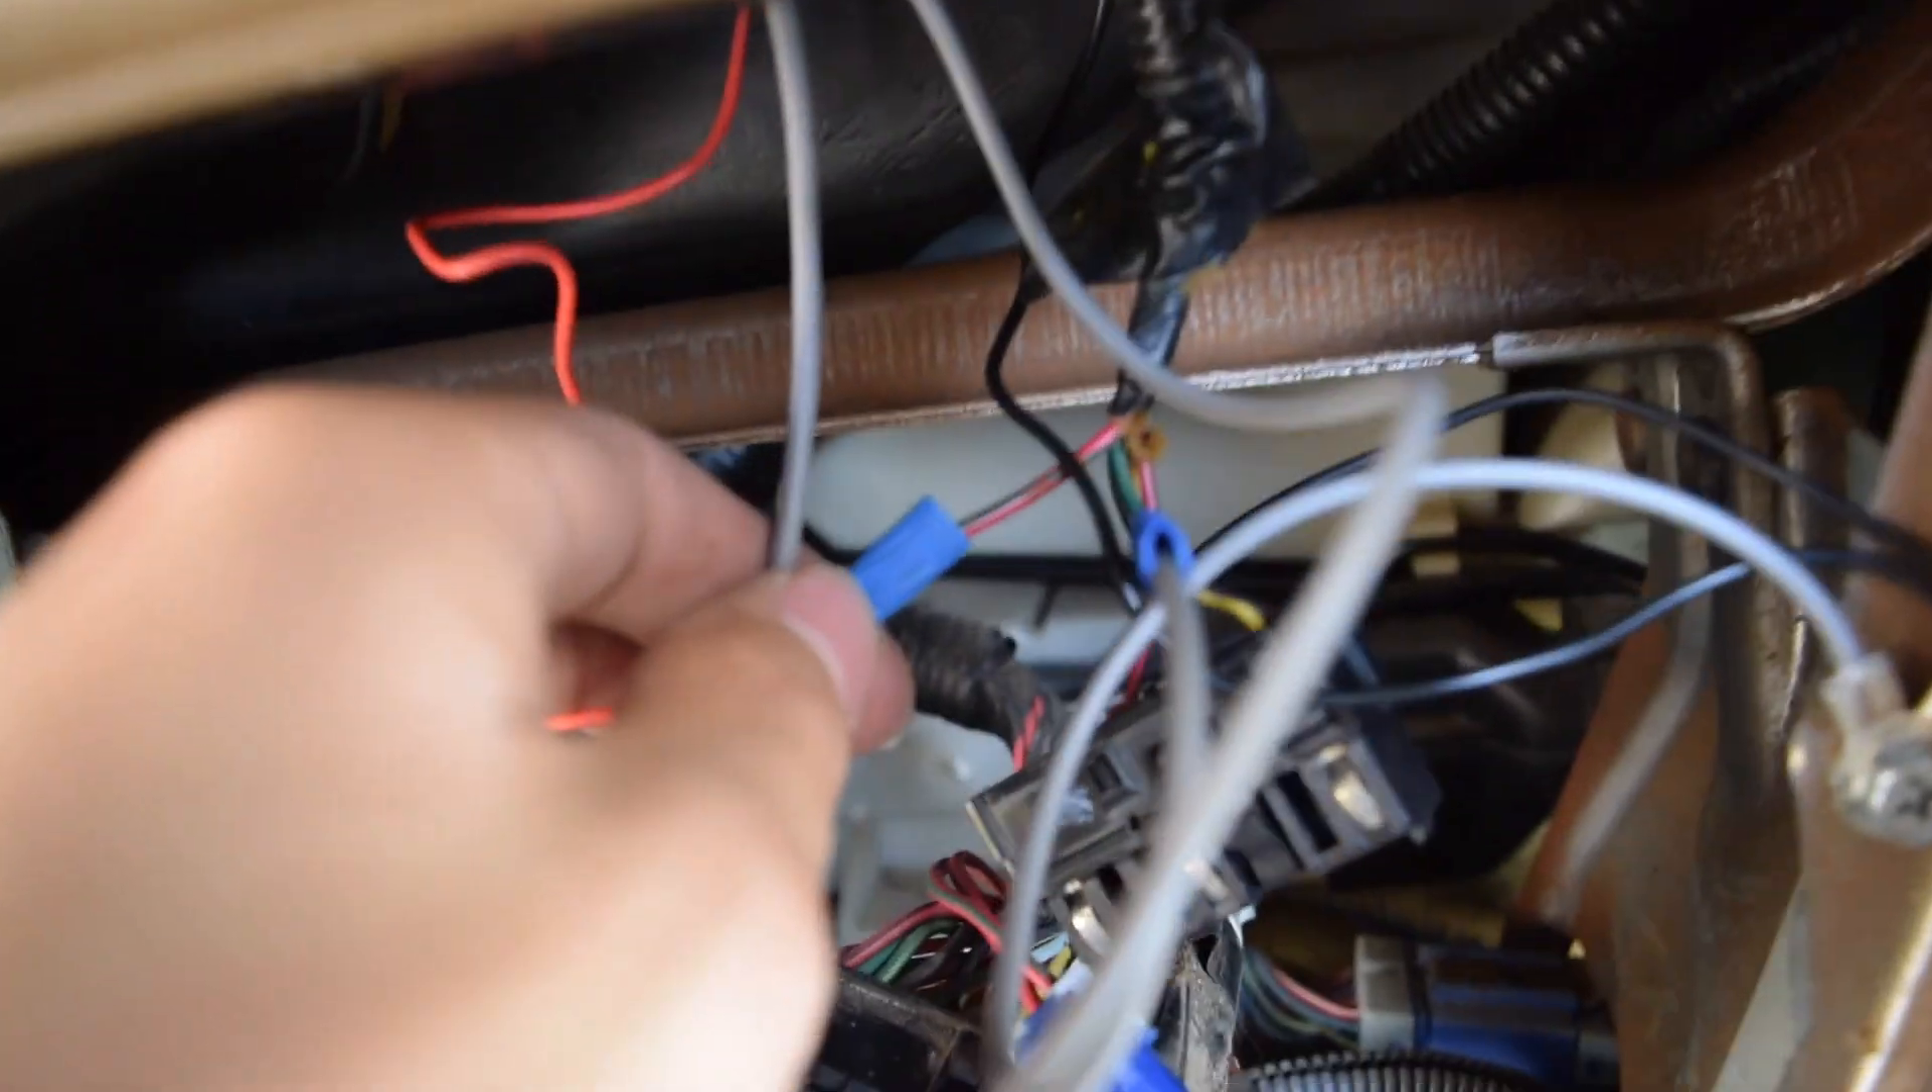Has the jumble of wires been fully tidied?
No.